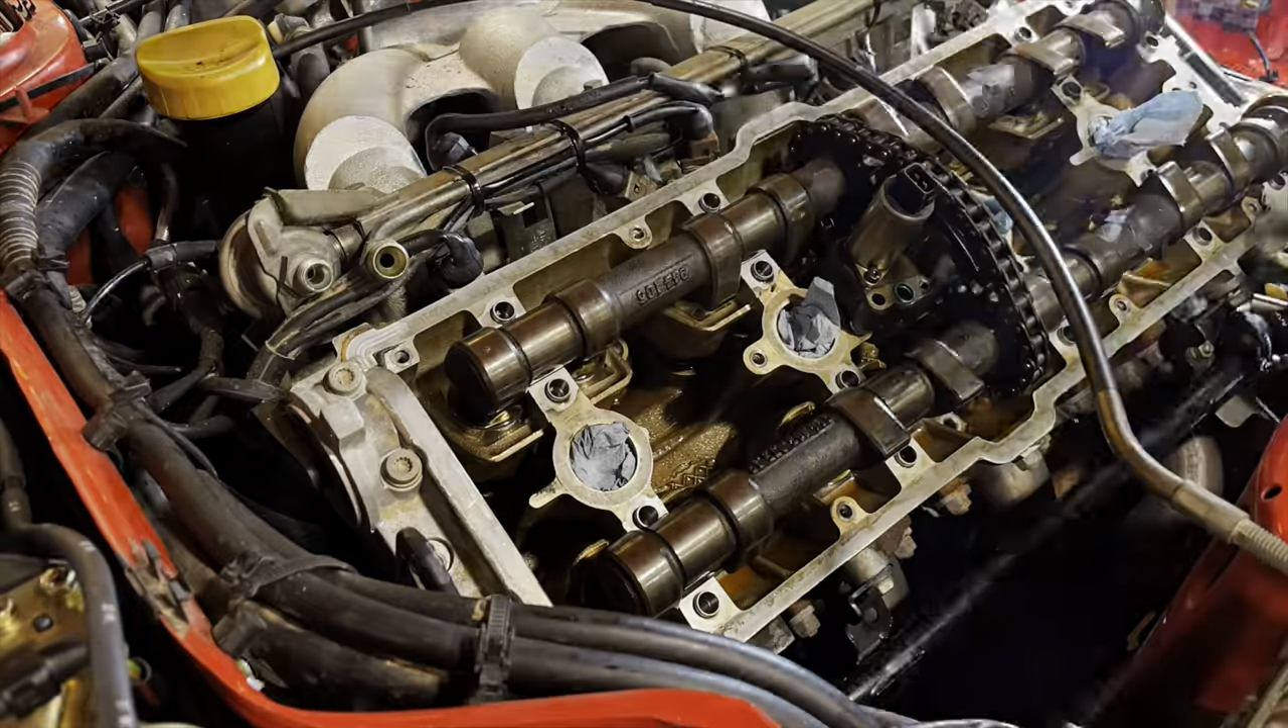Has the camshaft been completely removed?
No.